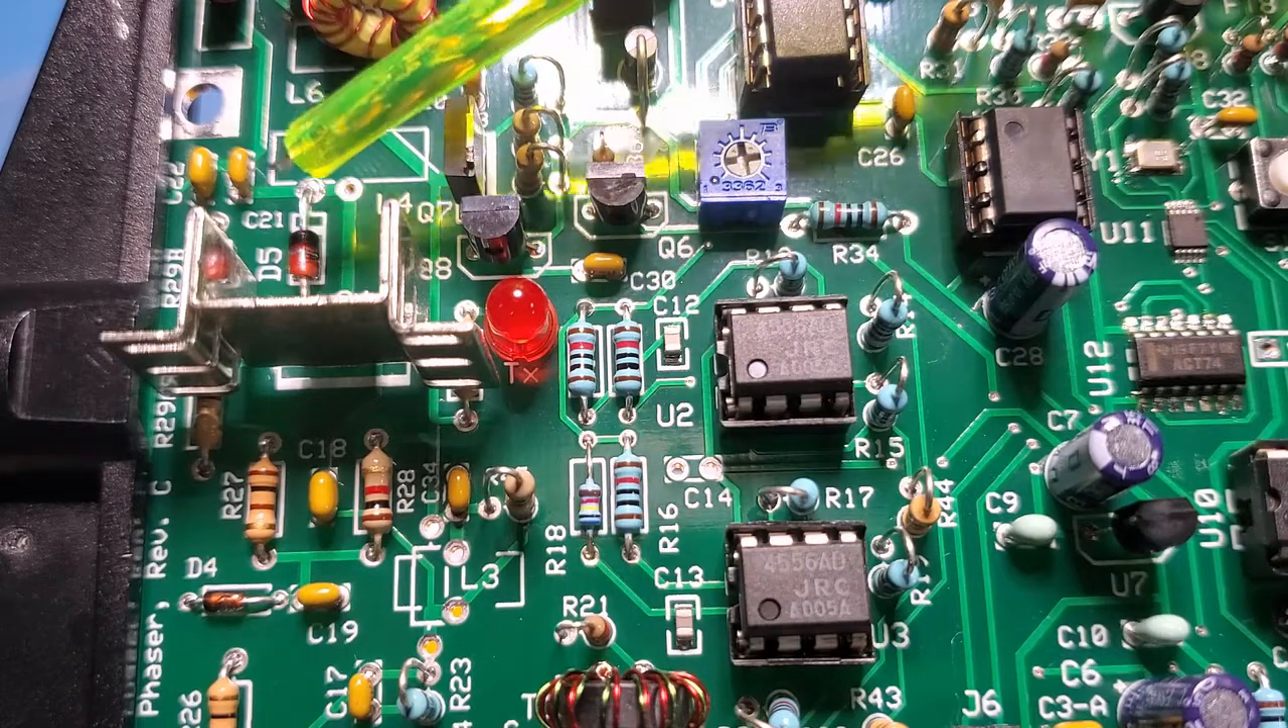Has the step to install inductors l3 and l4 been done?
No.